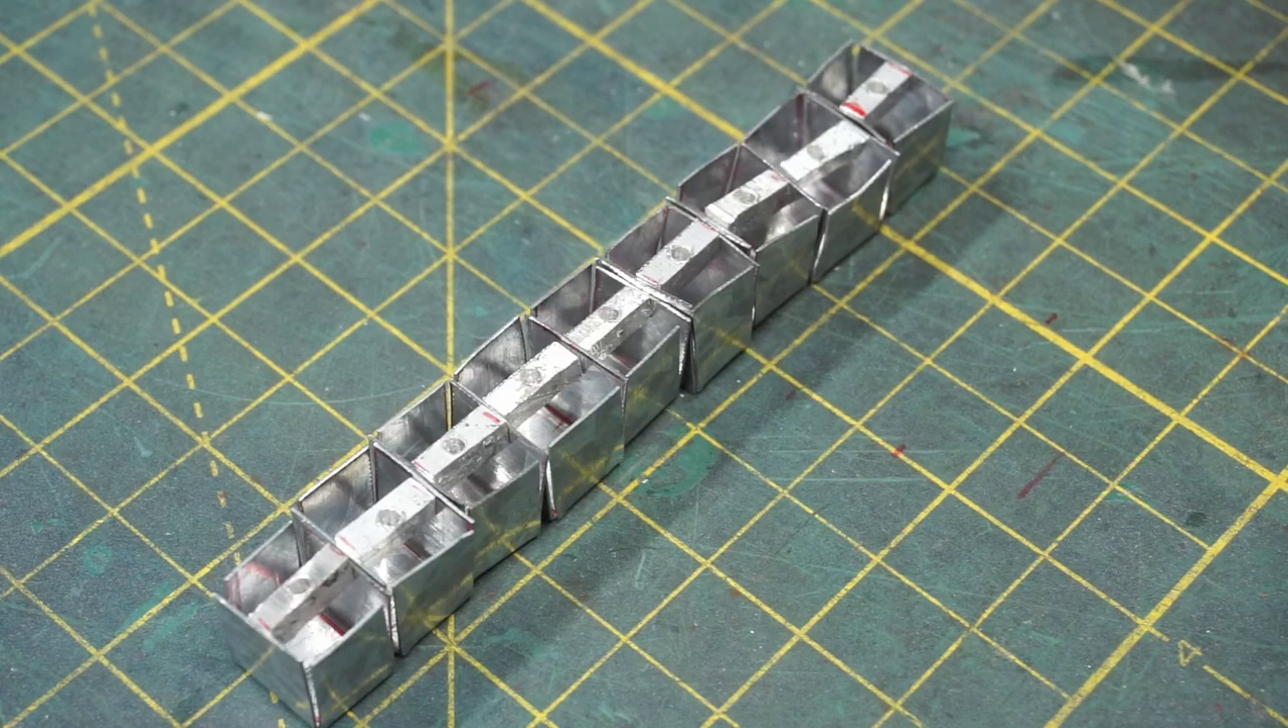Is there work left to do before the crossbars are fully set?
No.